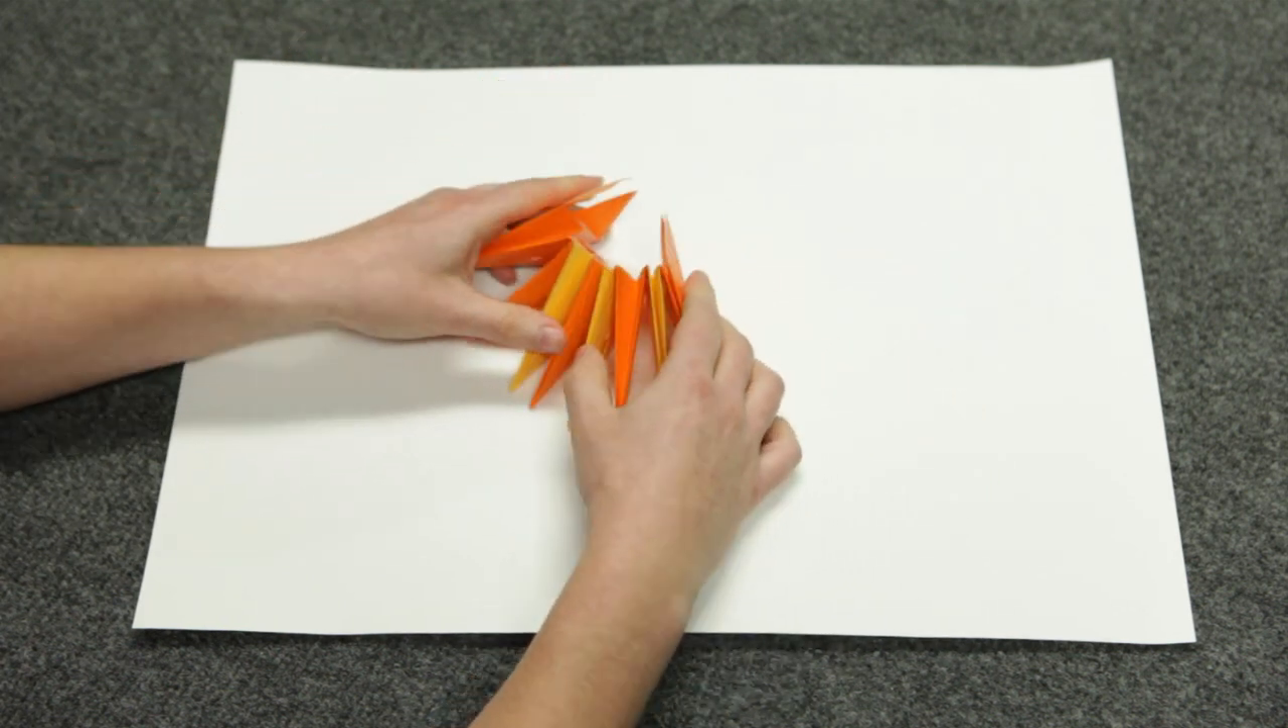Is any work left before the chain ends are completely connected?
Yes.